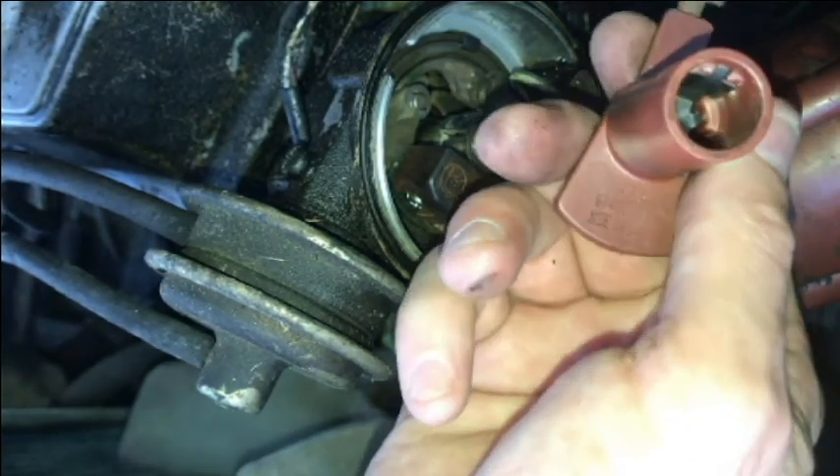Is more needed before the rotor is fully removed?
No.